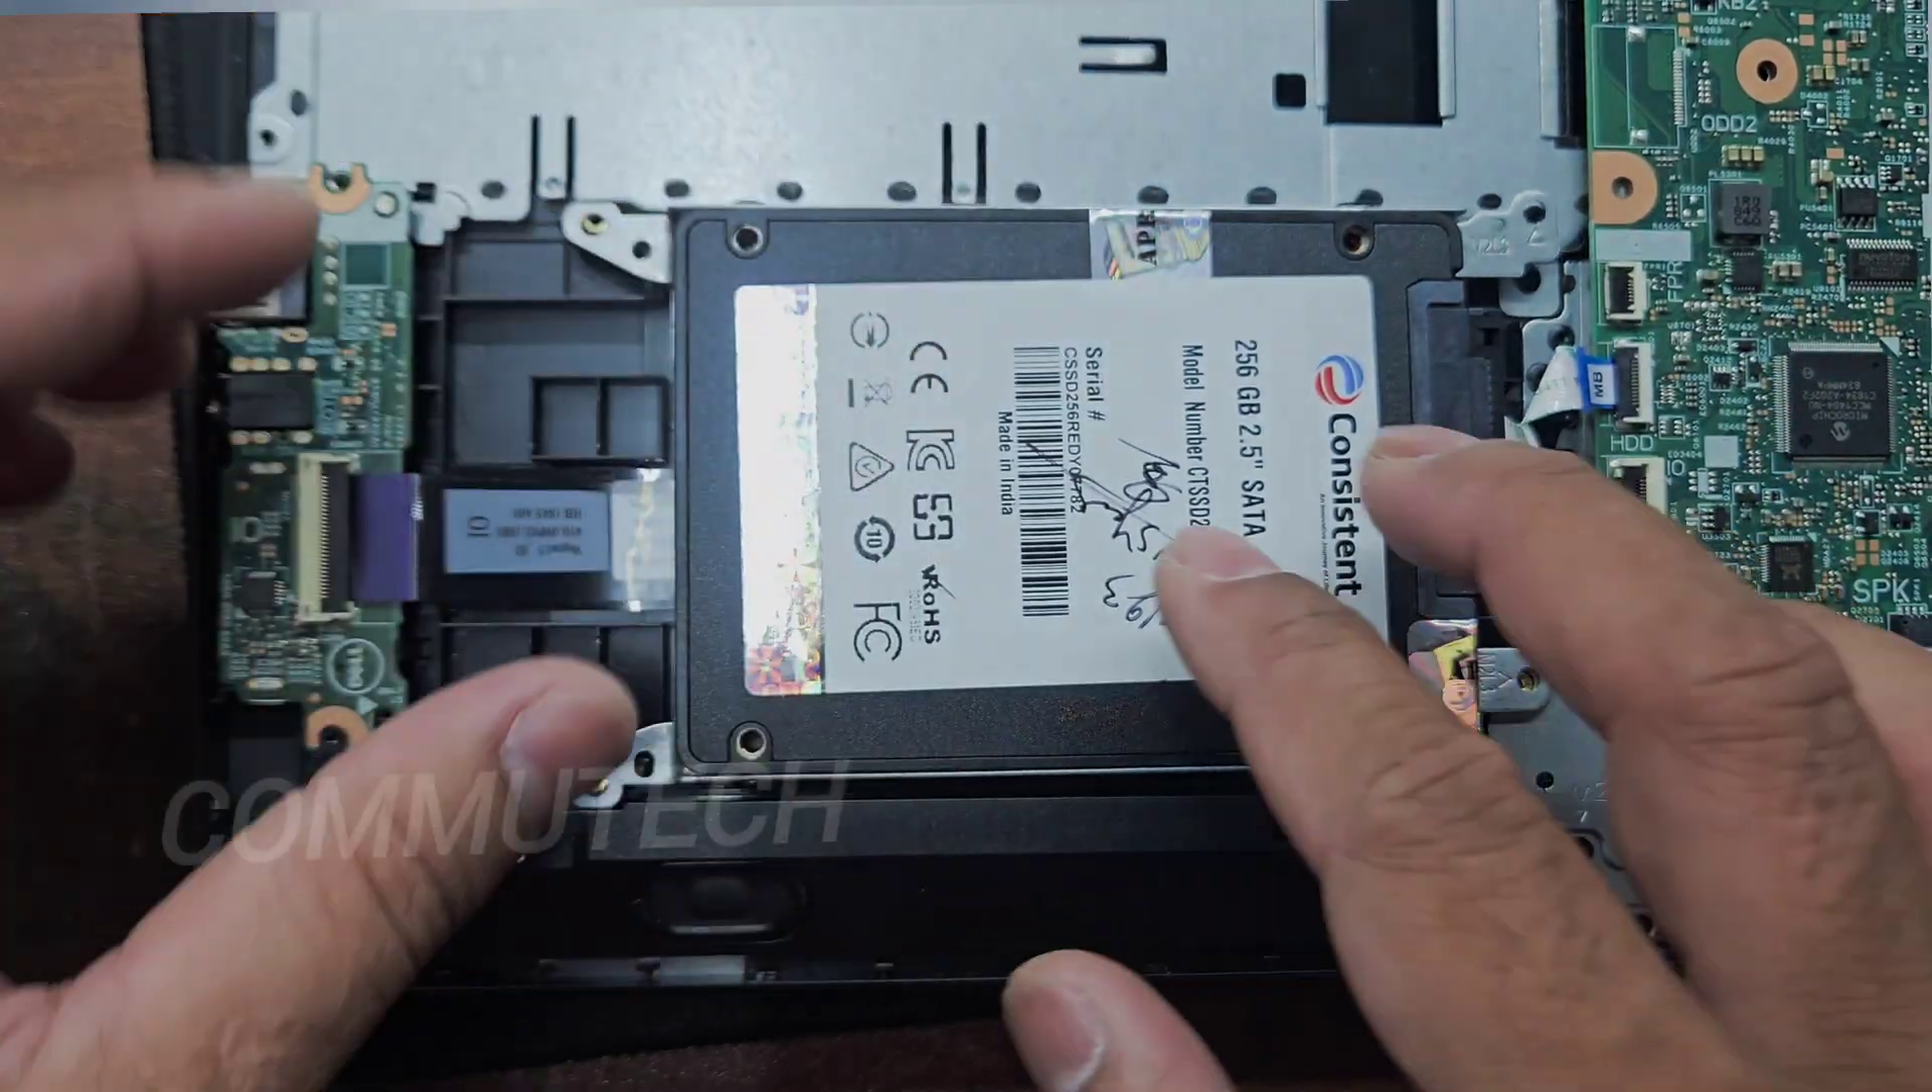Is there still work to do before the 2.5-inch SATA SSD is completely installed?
Yes.